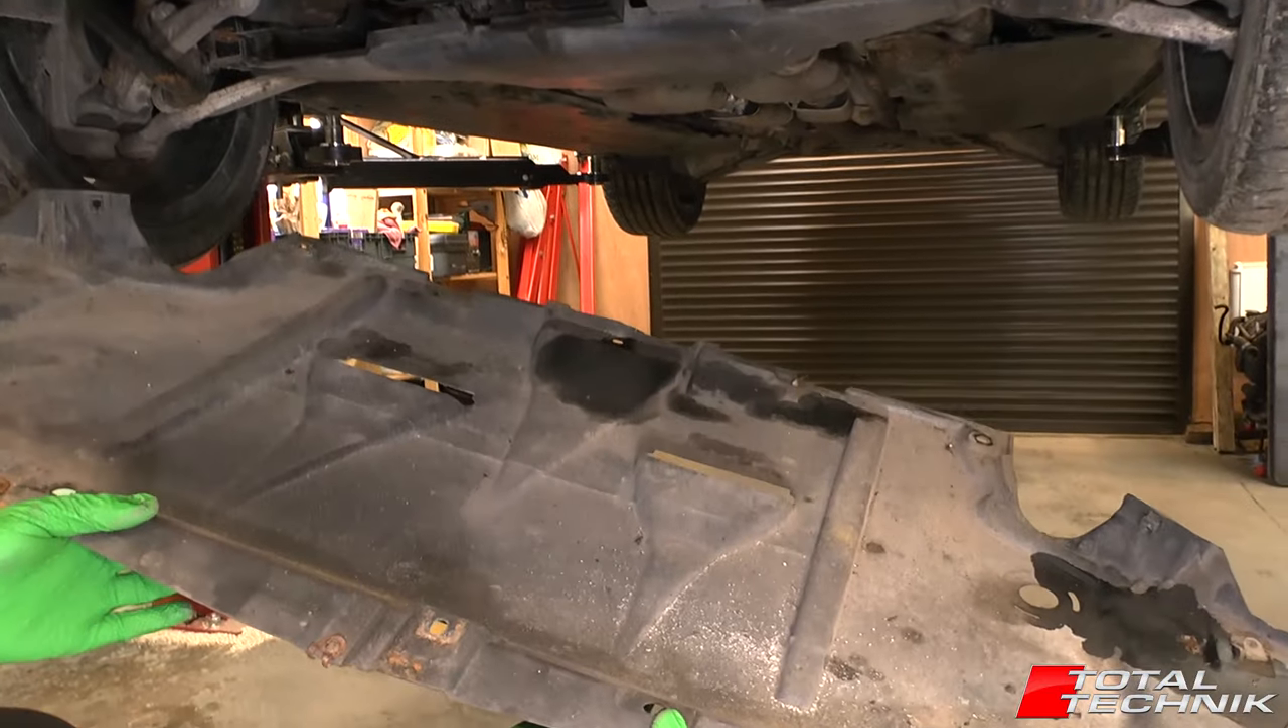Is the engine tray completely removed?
Yes.